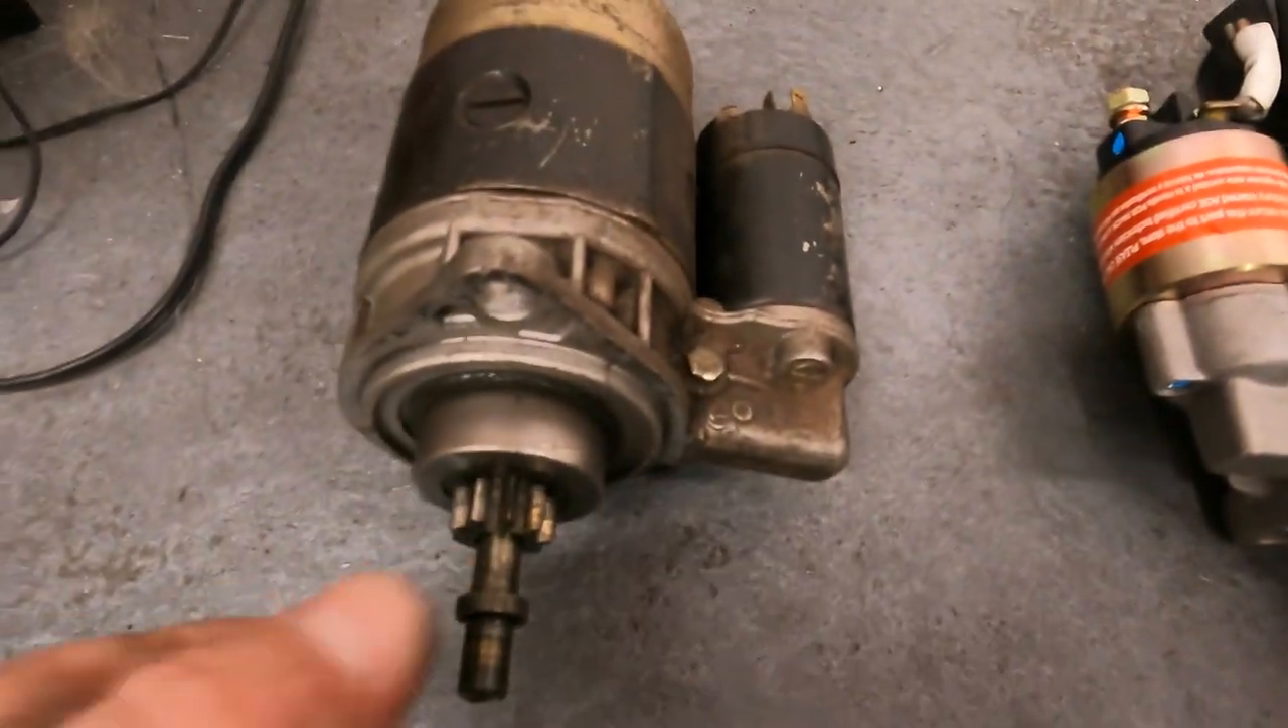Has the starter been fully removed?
Yes.